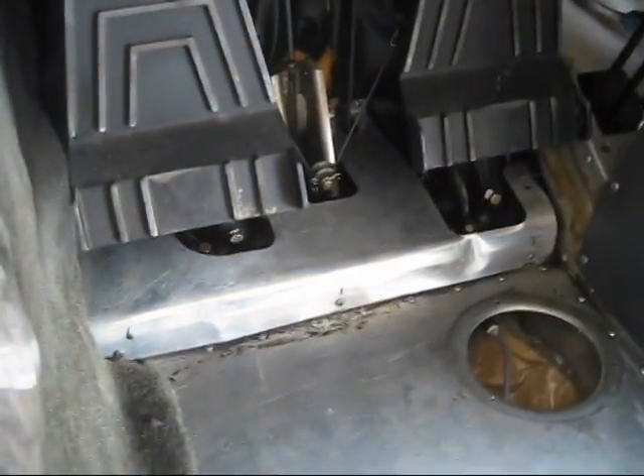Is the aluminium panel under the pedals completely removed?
No.